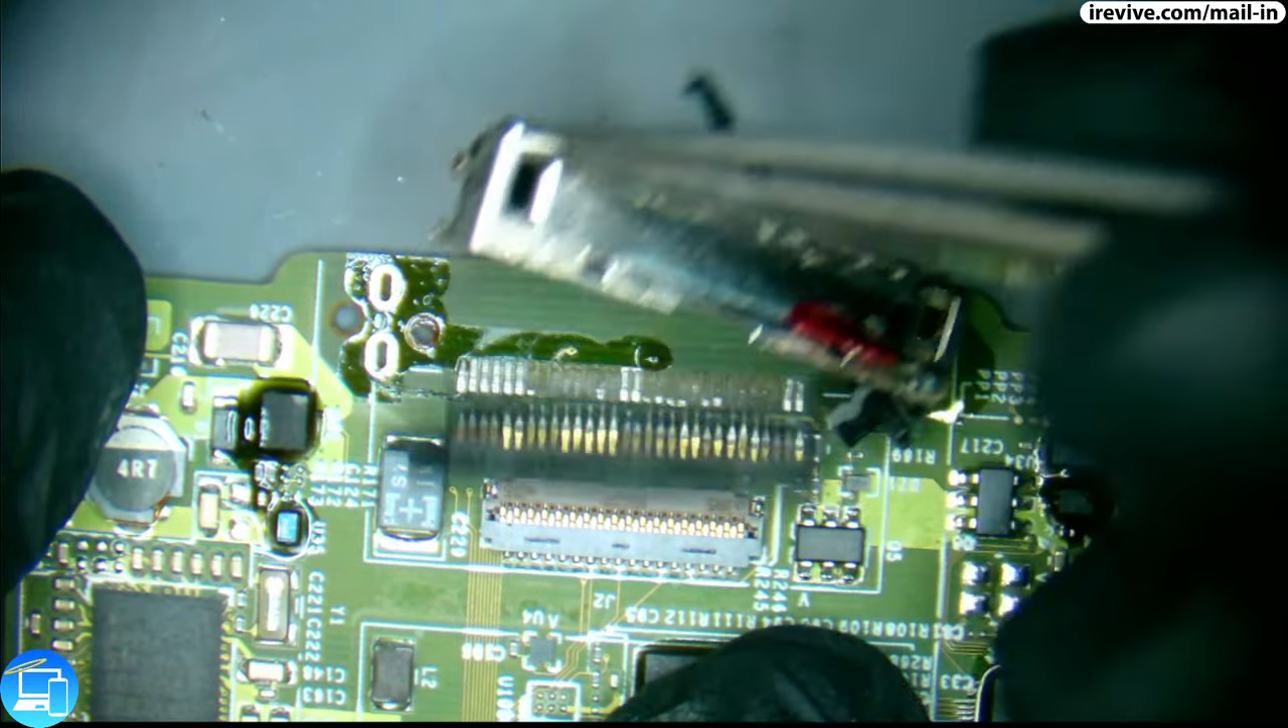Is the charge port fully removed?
Yes.